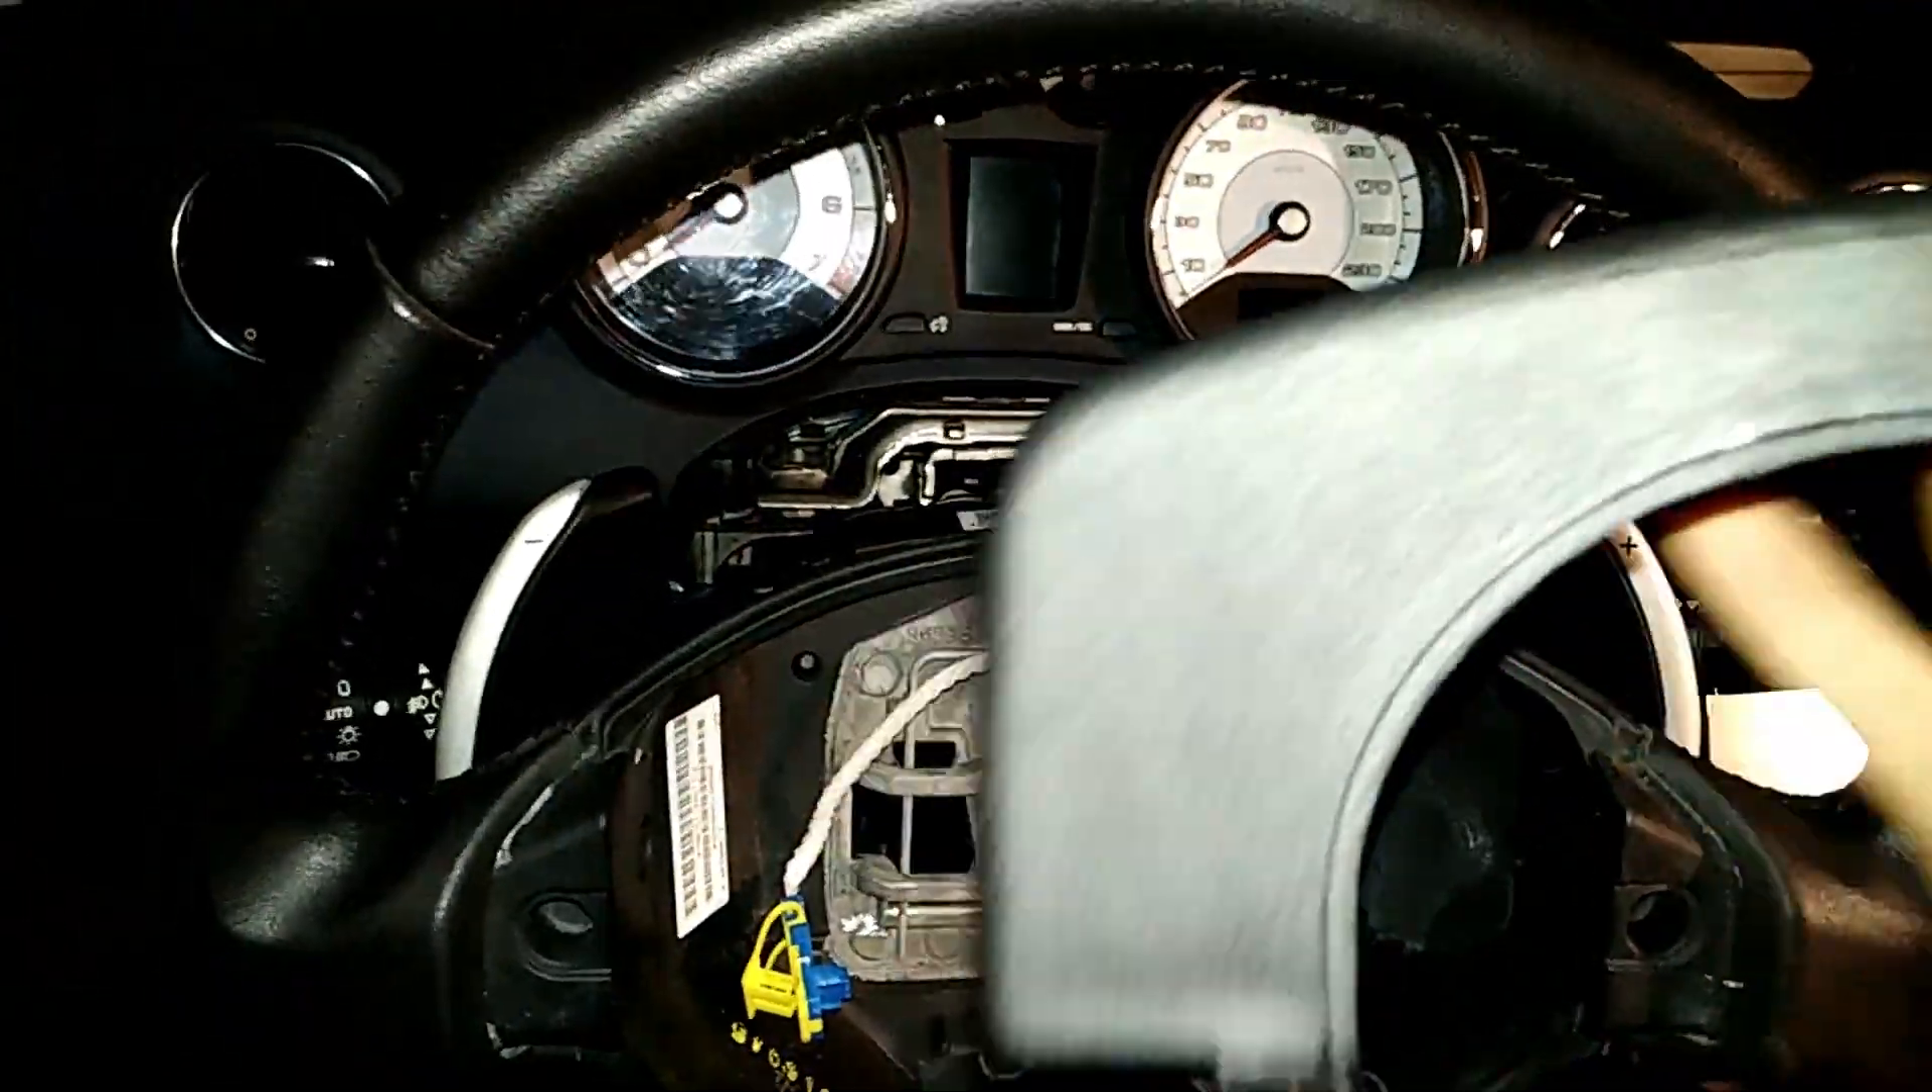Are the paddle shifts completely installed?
Yes.